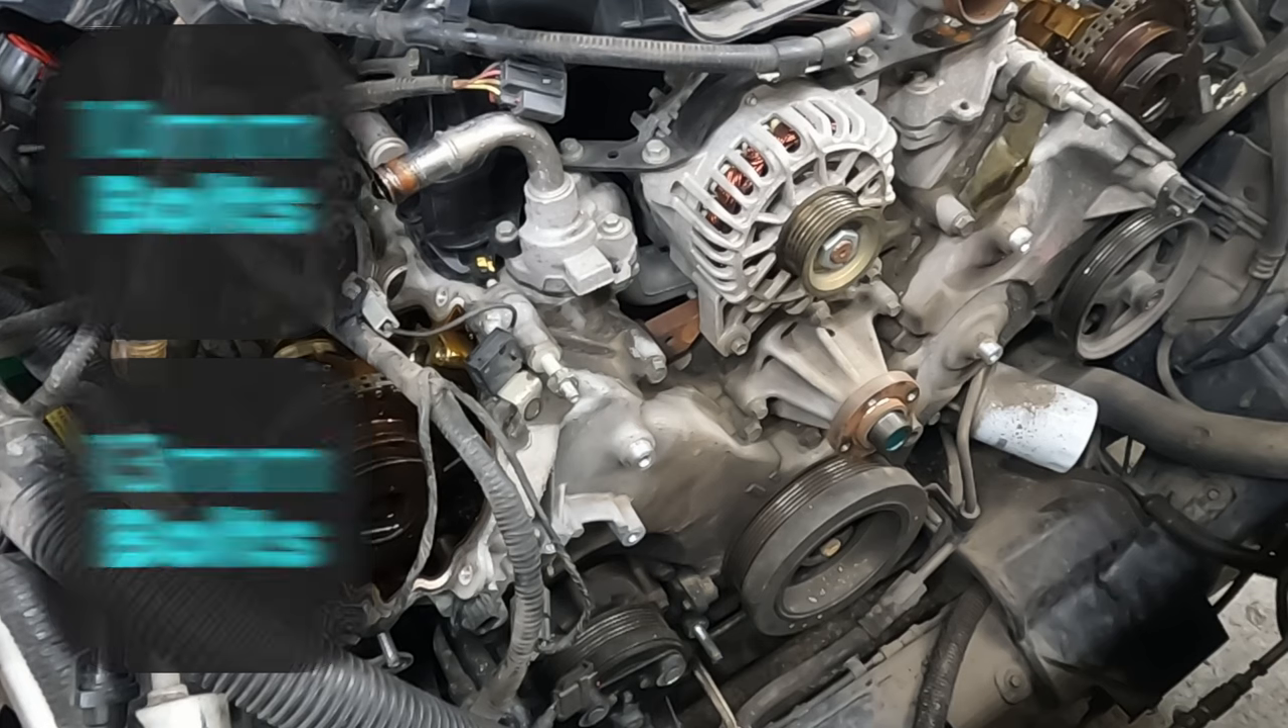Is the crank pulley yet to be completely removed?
Yes.